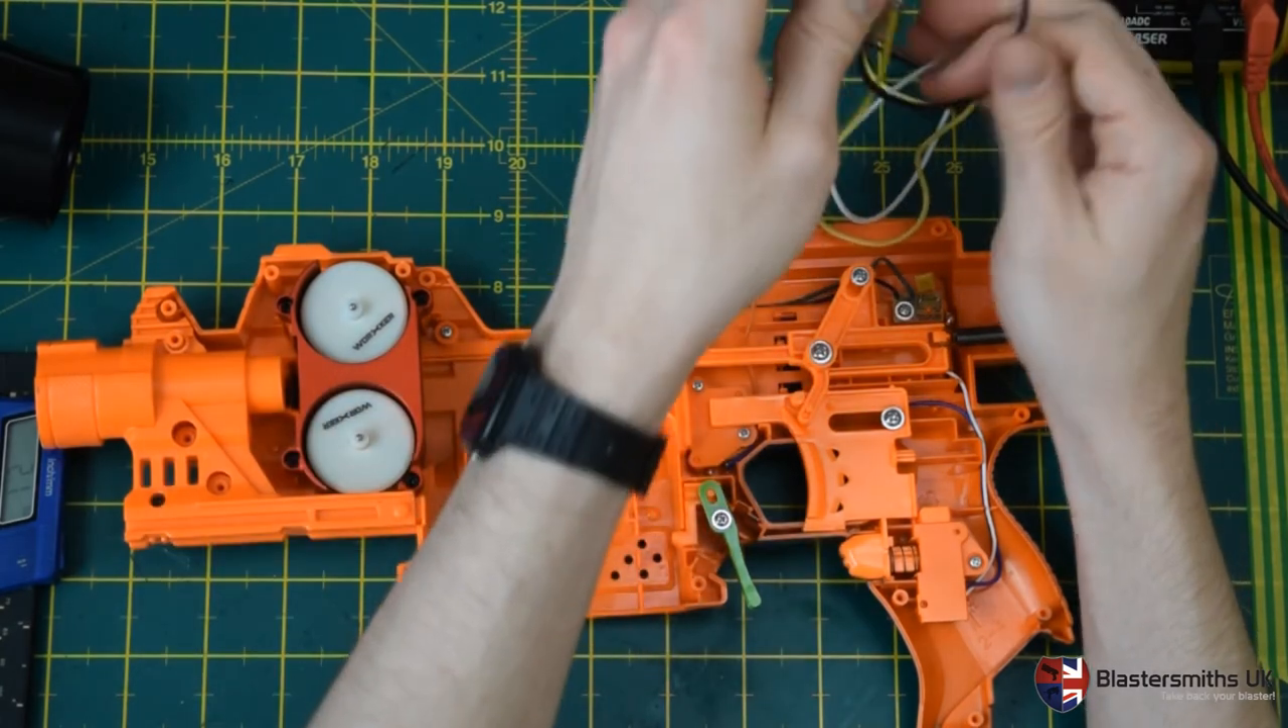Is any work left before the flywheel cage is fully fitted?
No.